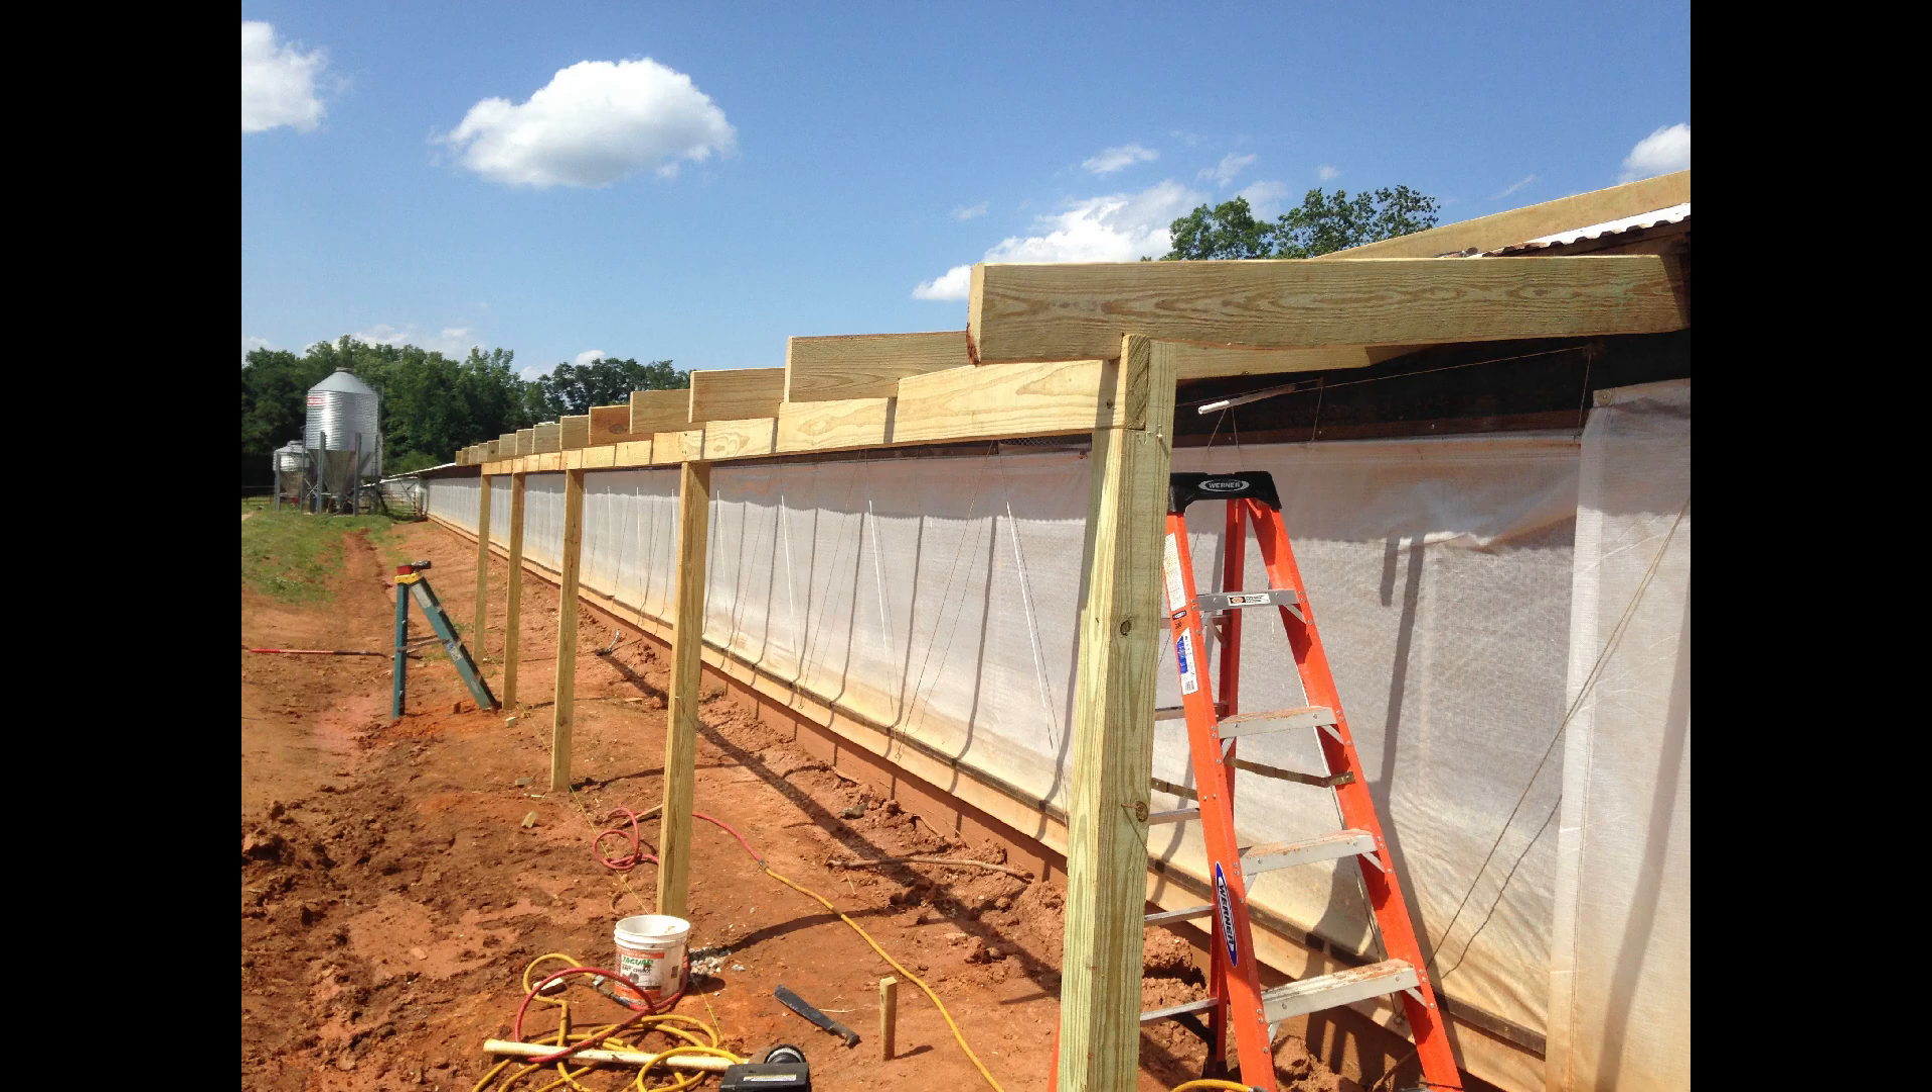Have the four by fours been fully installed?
Yes.